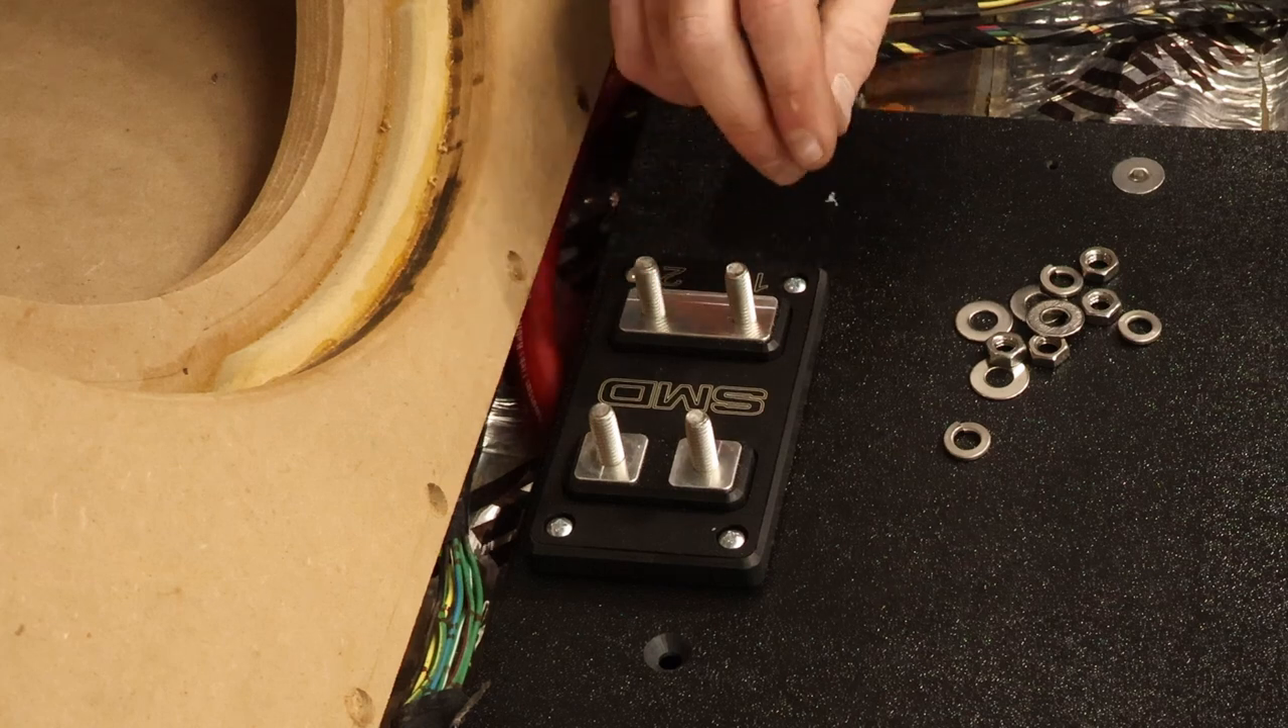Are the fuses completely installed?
No.